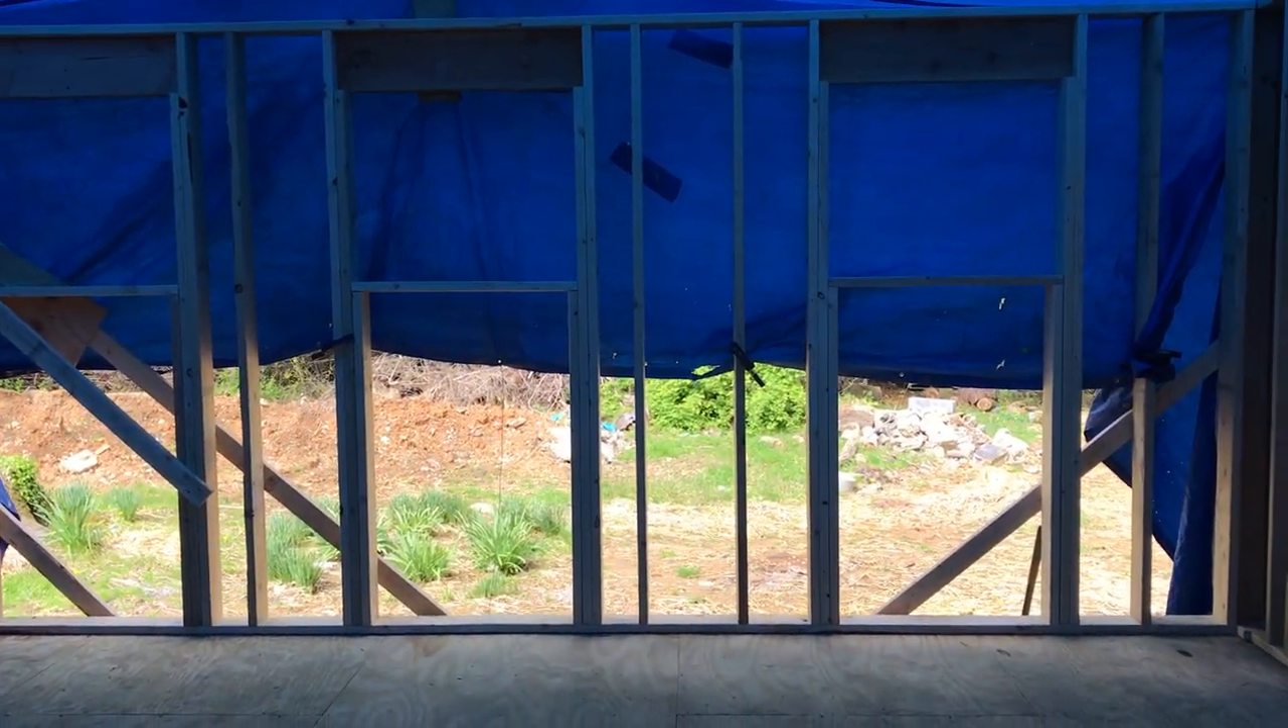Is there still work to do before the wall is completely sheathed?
Yes.